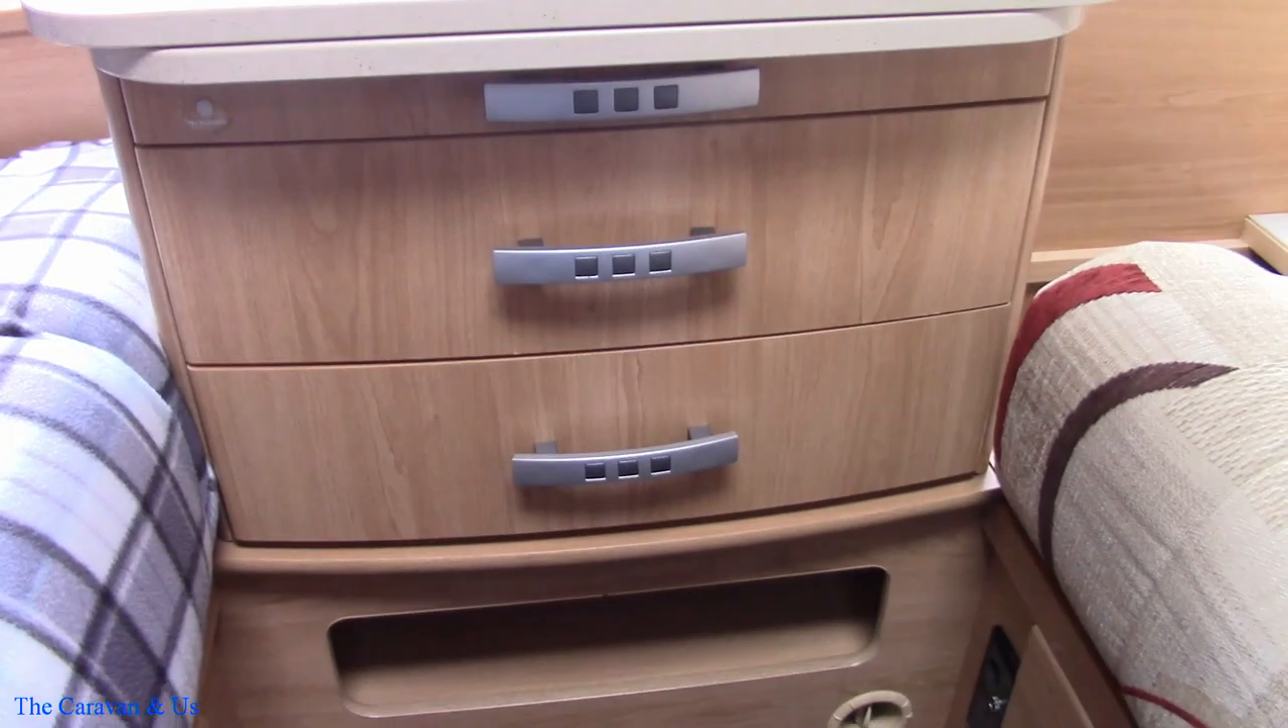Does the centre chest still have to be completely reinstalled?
No.